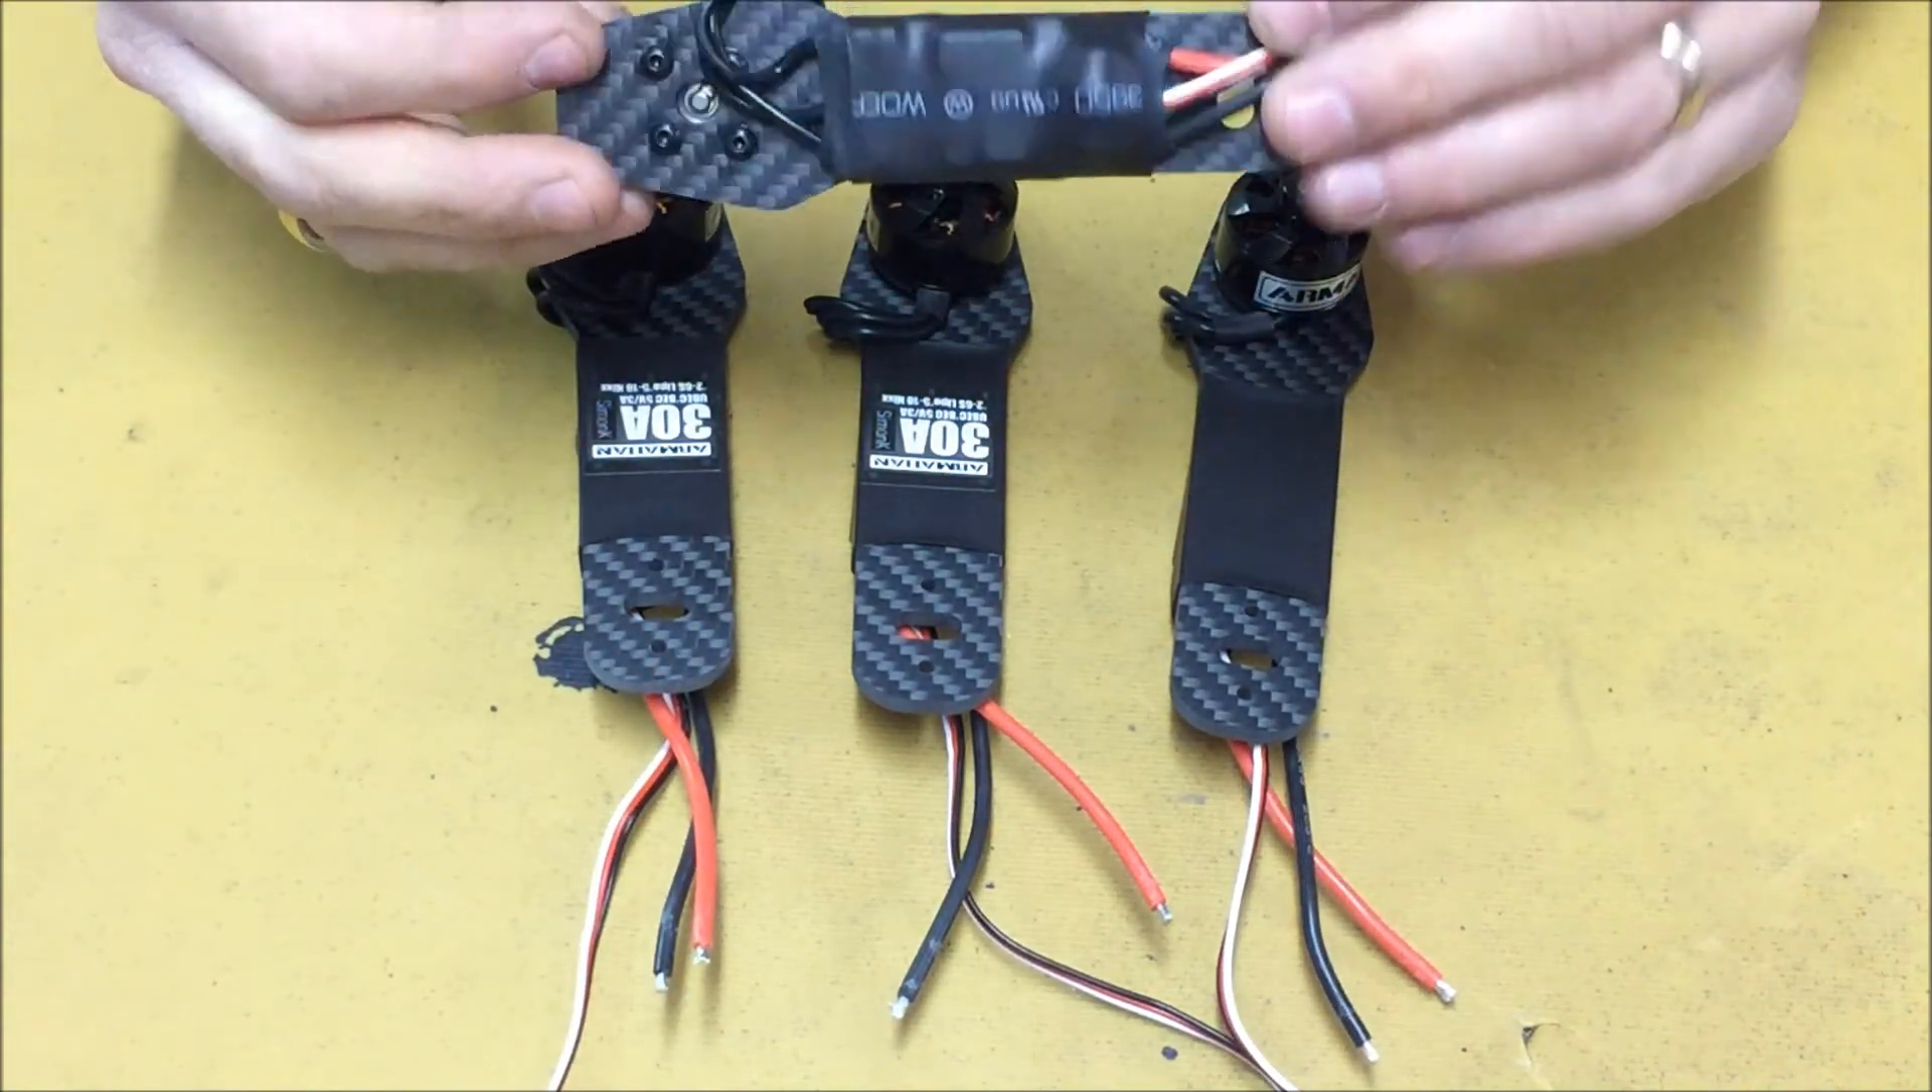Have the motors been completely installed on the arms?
Yes.